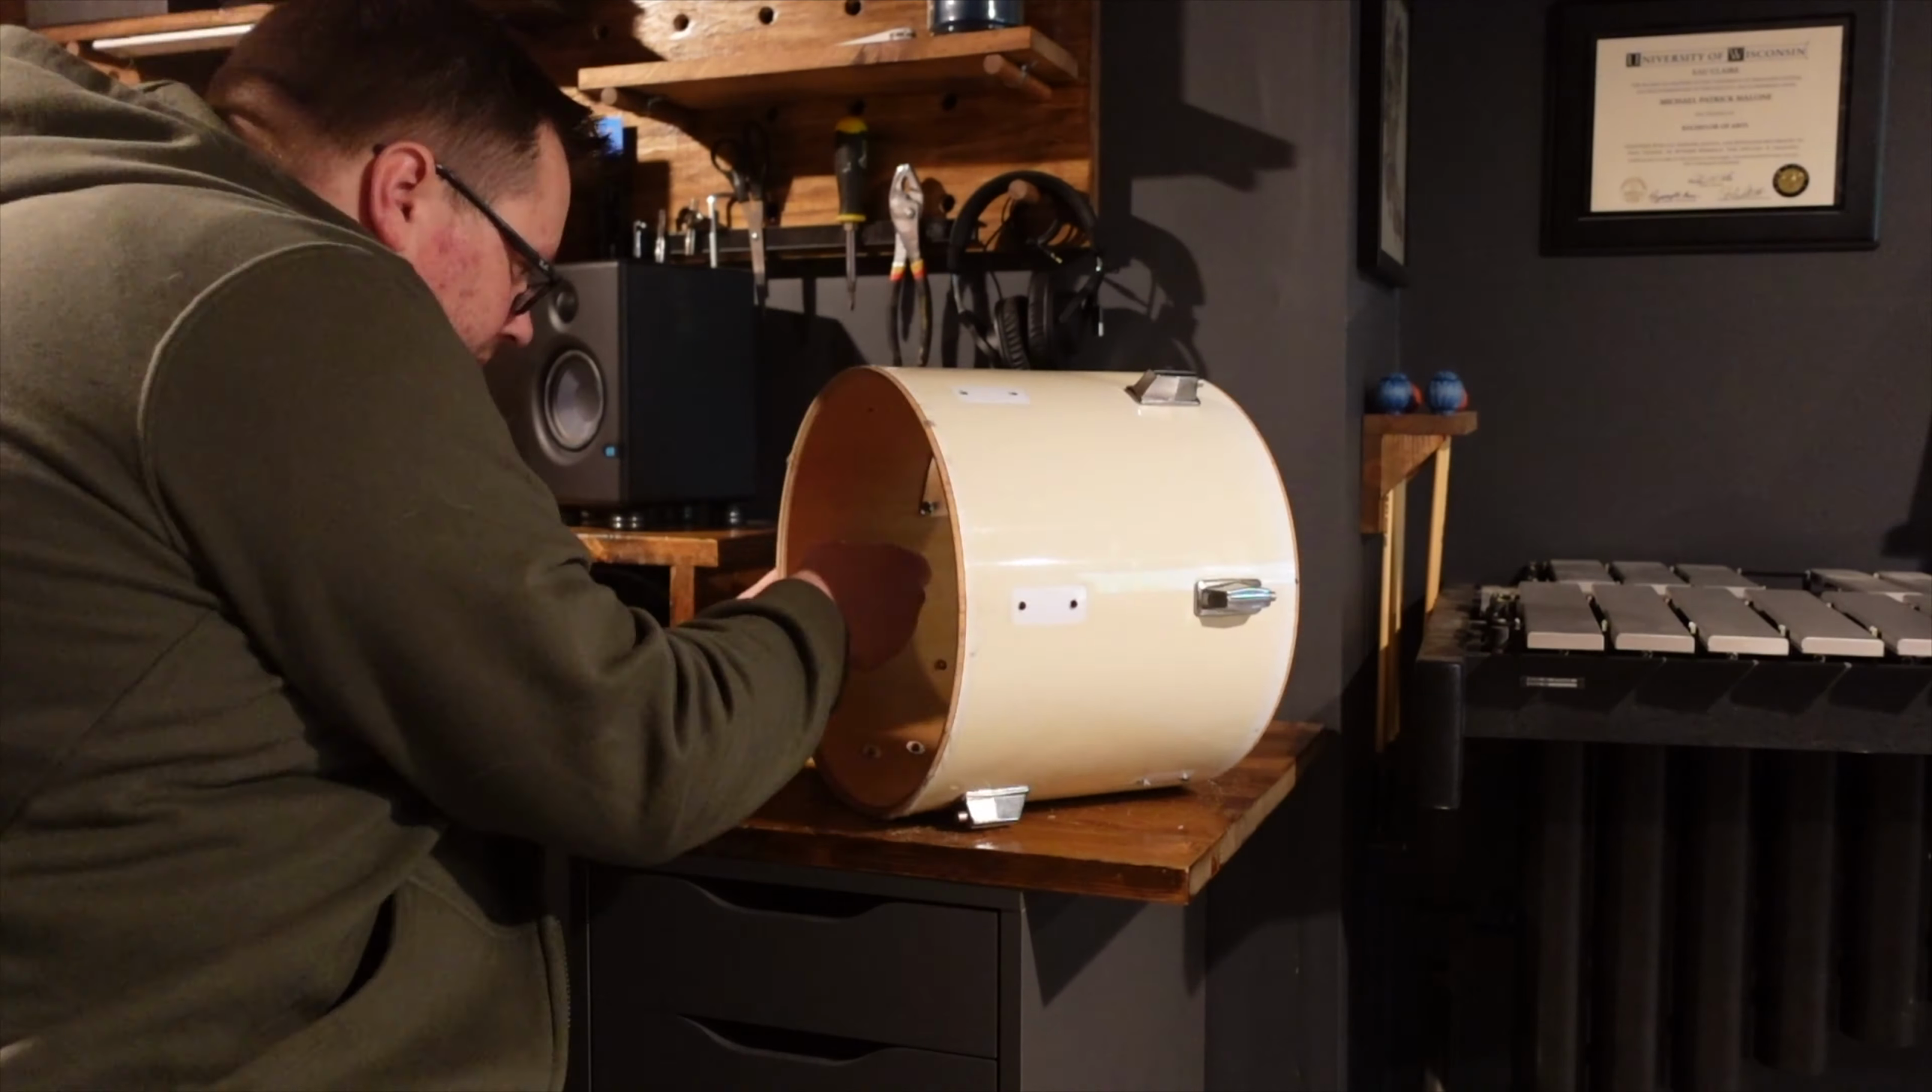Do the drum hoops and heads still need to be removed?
No.